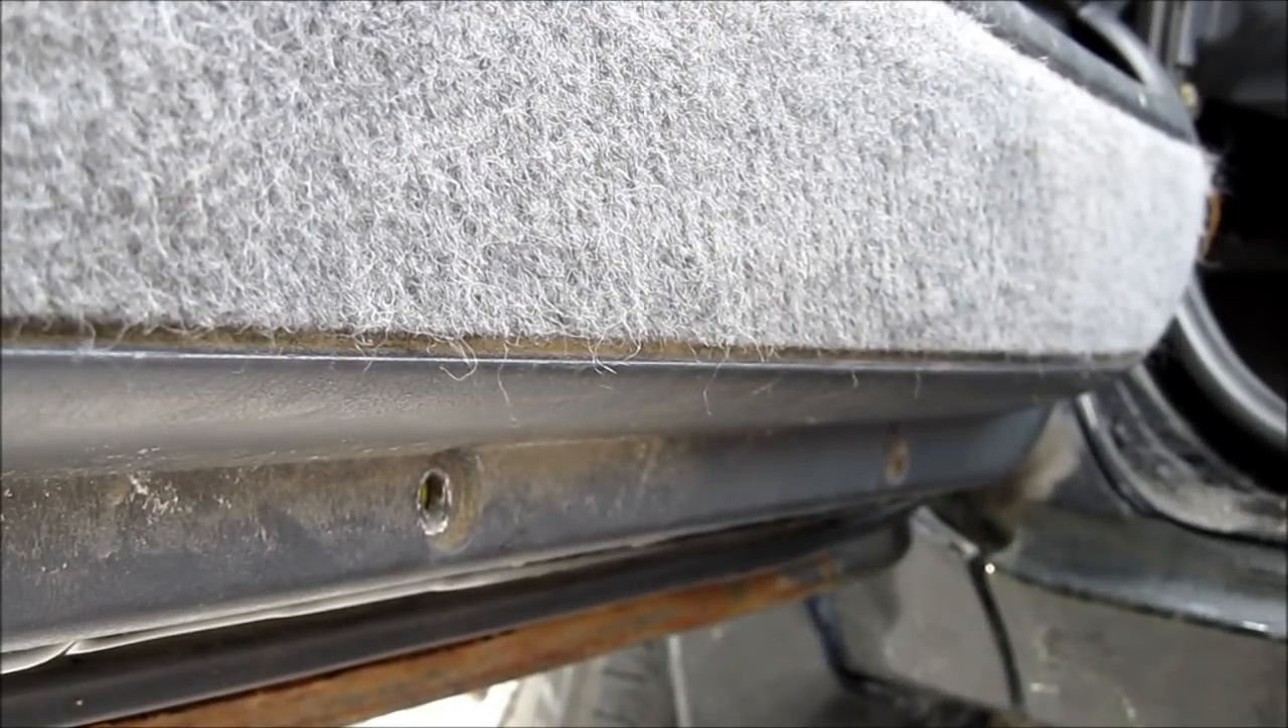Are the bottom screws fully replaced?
No.